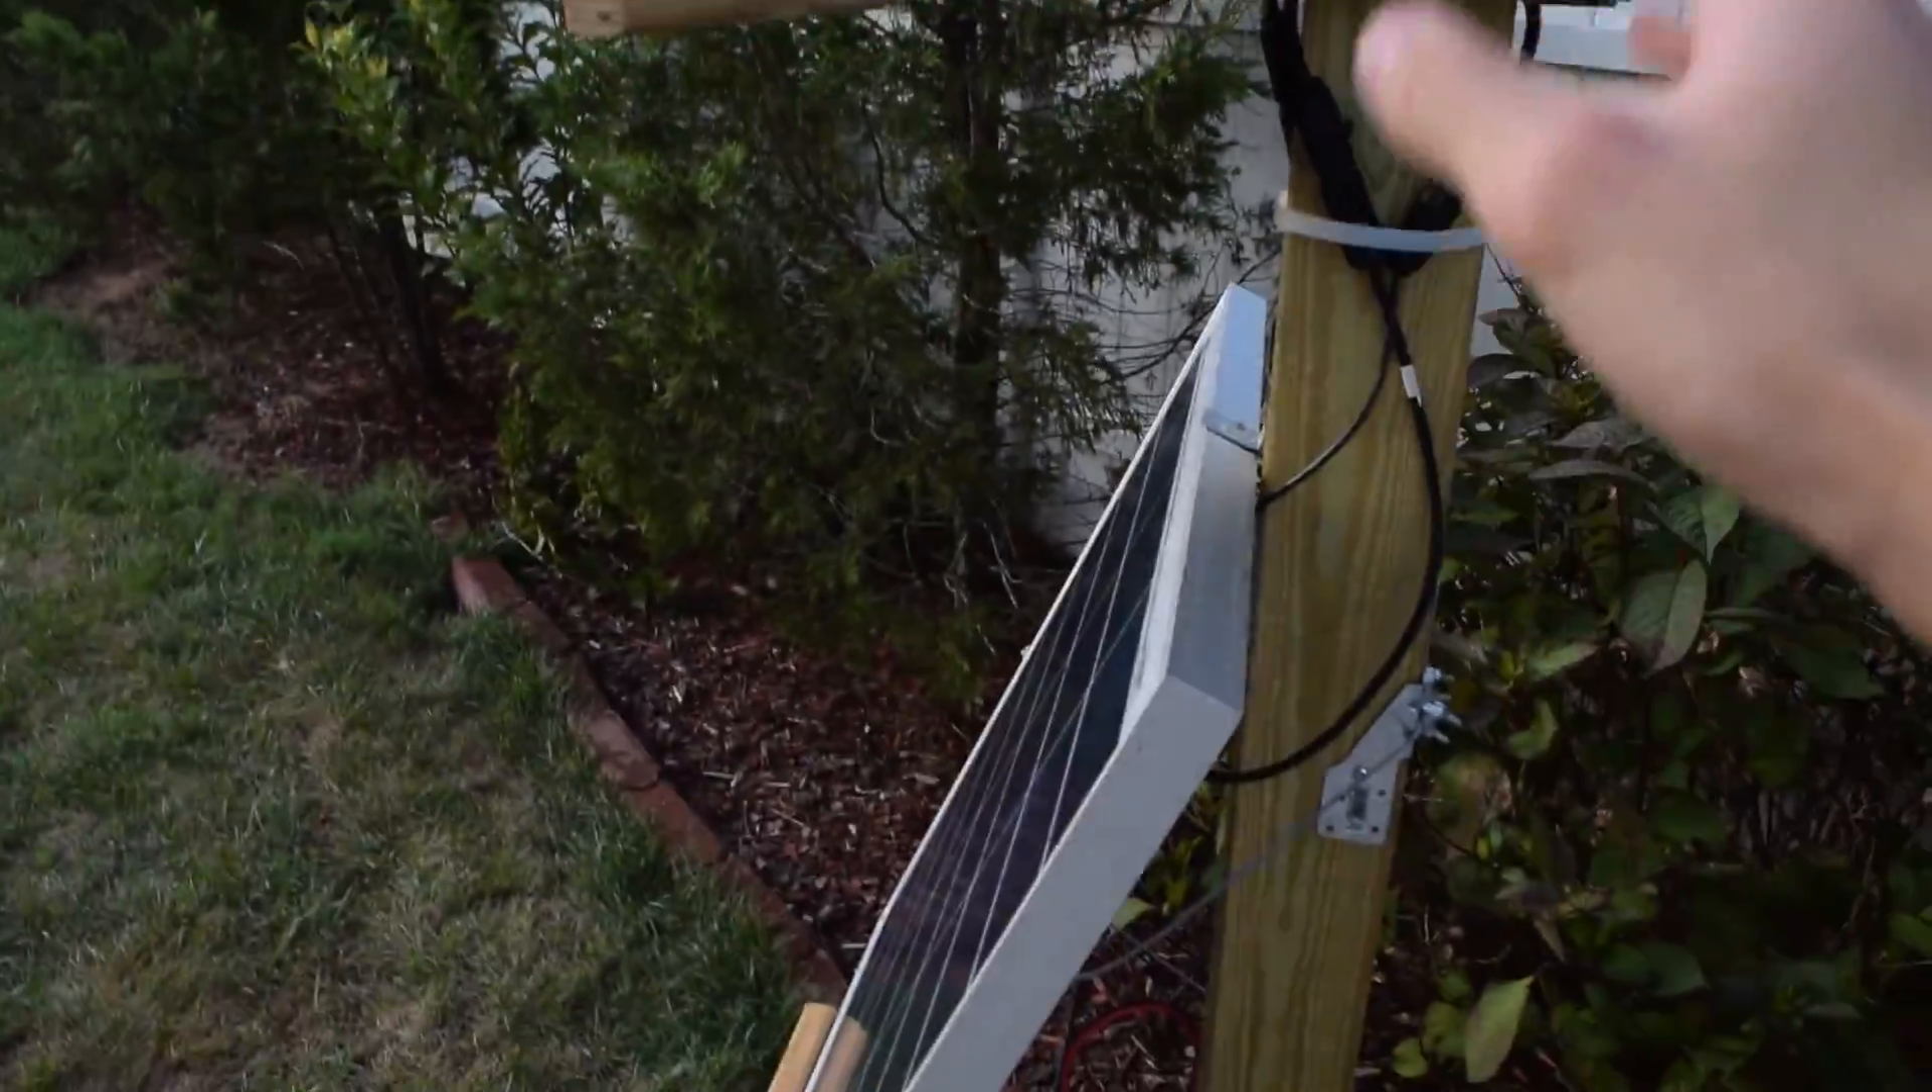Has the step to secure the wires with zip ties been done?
Yes.